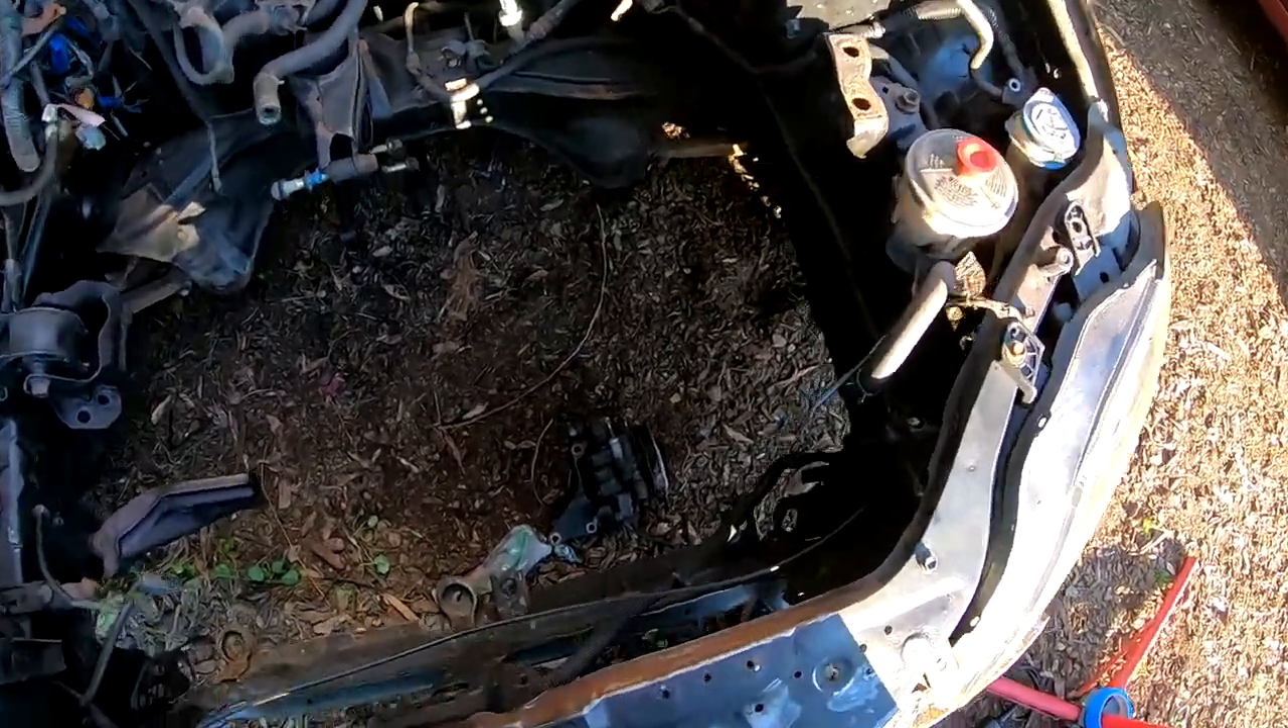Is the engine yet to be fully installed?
Yes.